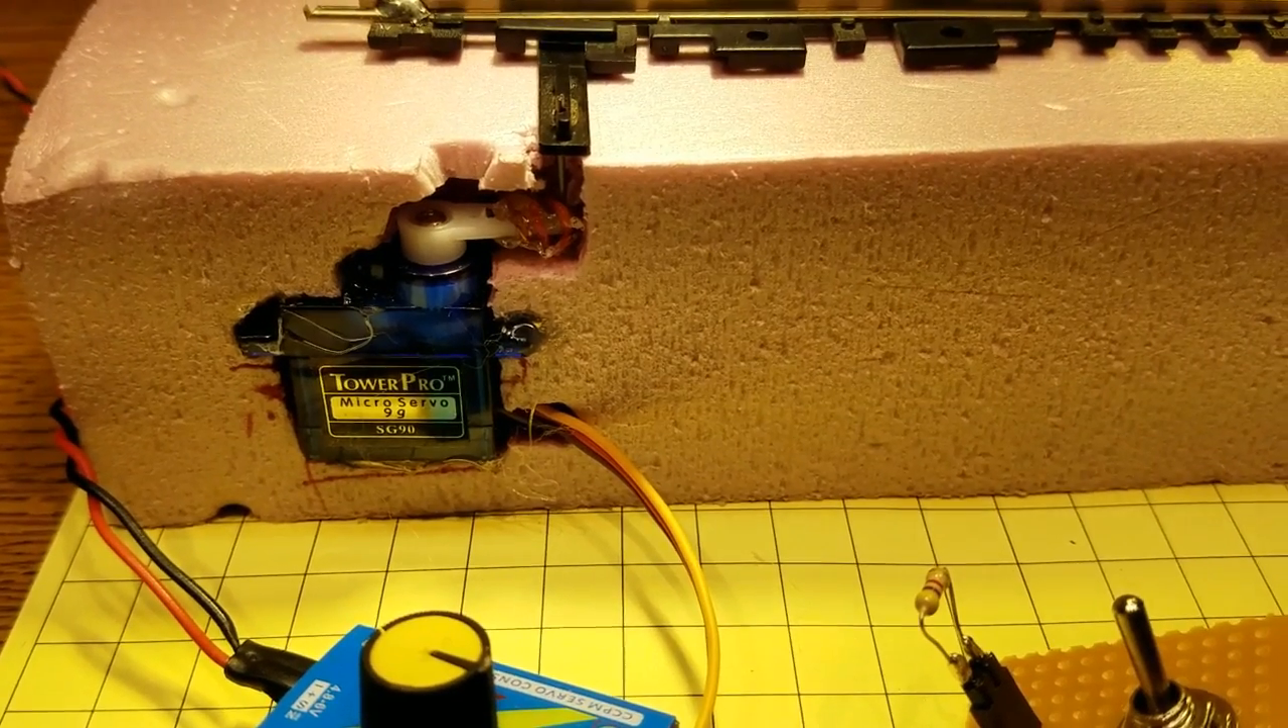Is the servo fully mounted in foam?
Yes.